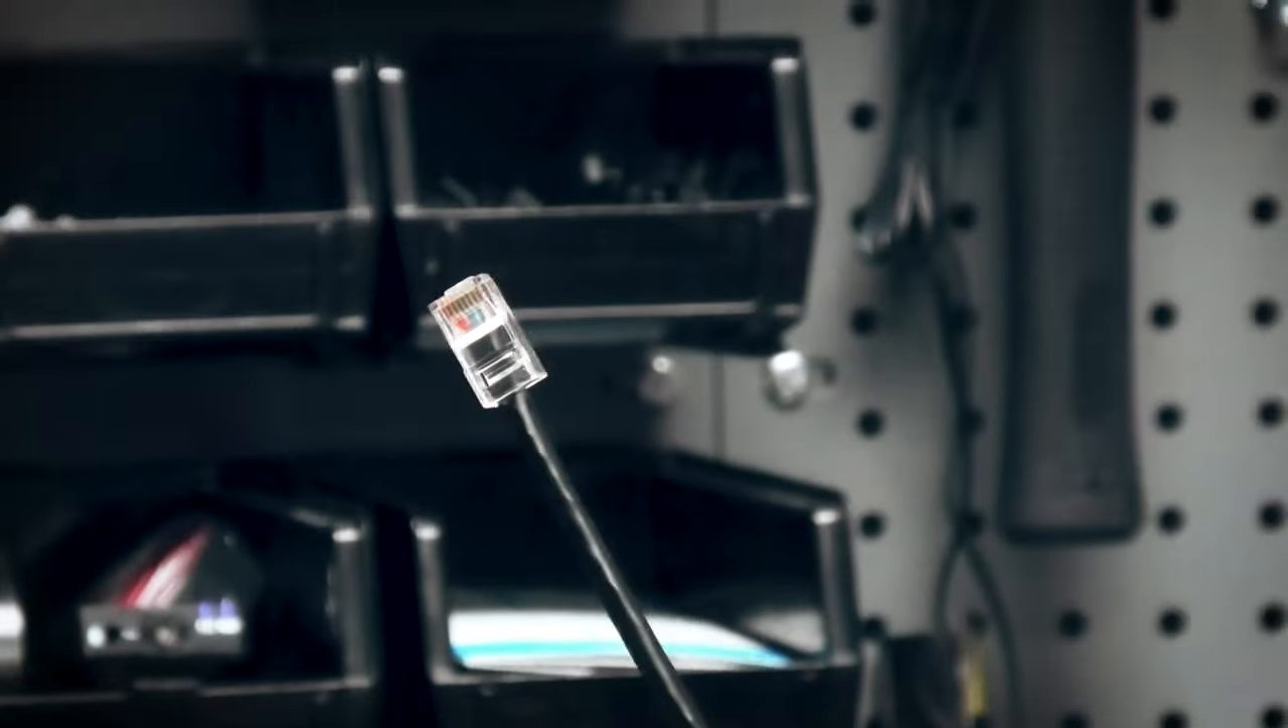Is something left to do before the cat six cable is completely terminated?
No.